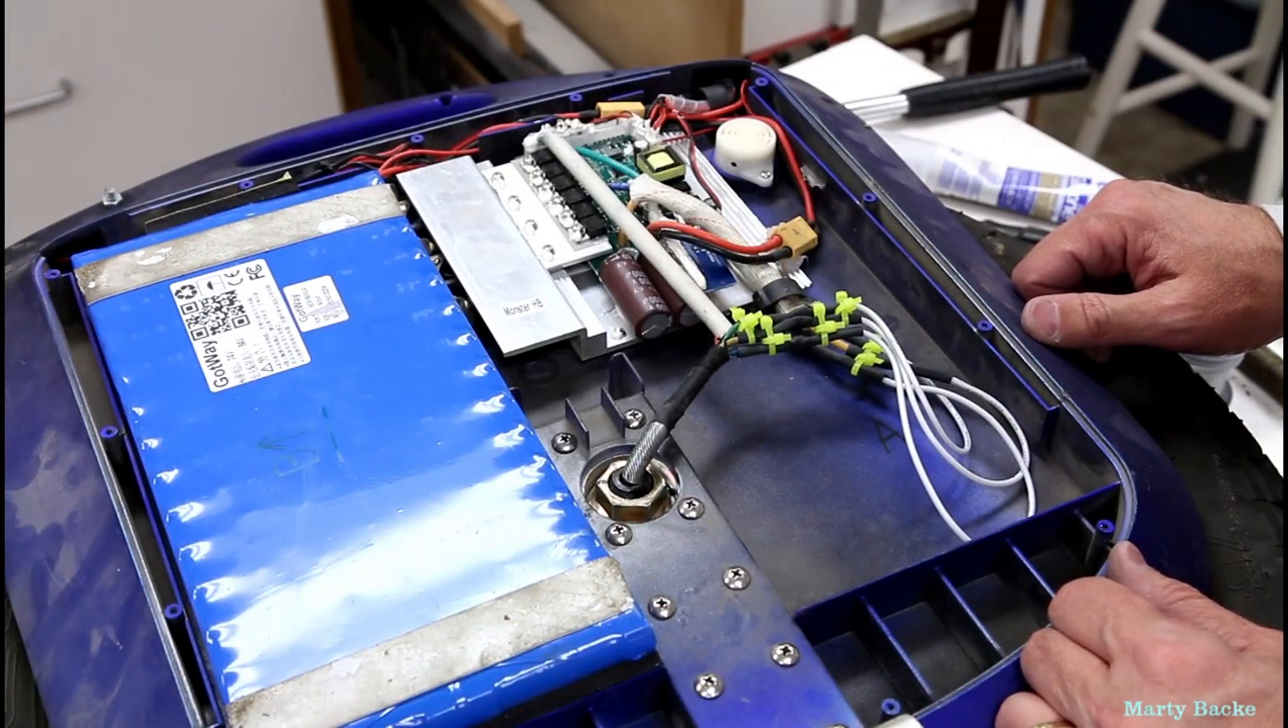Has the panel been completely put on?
No.